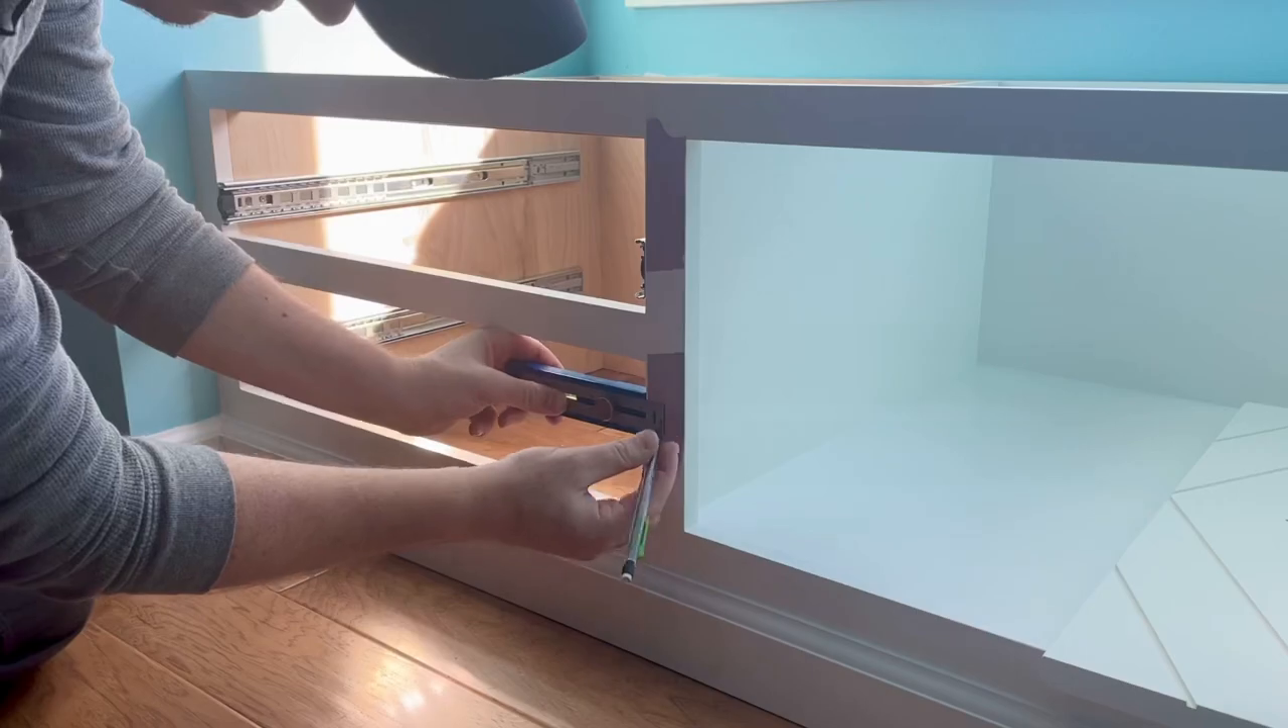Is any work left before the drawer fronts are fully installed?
Yes.